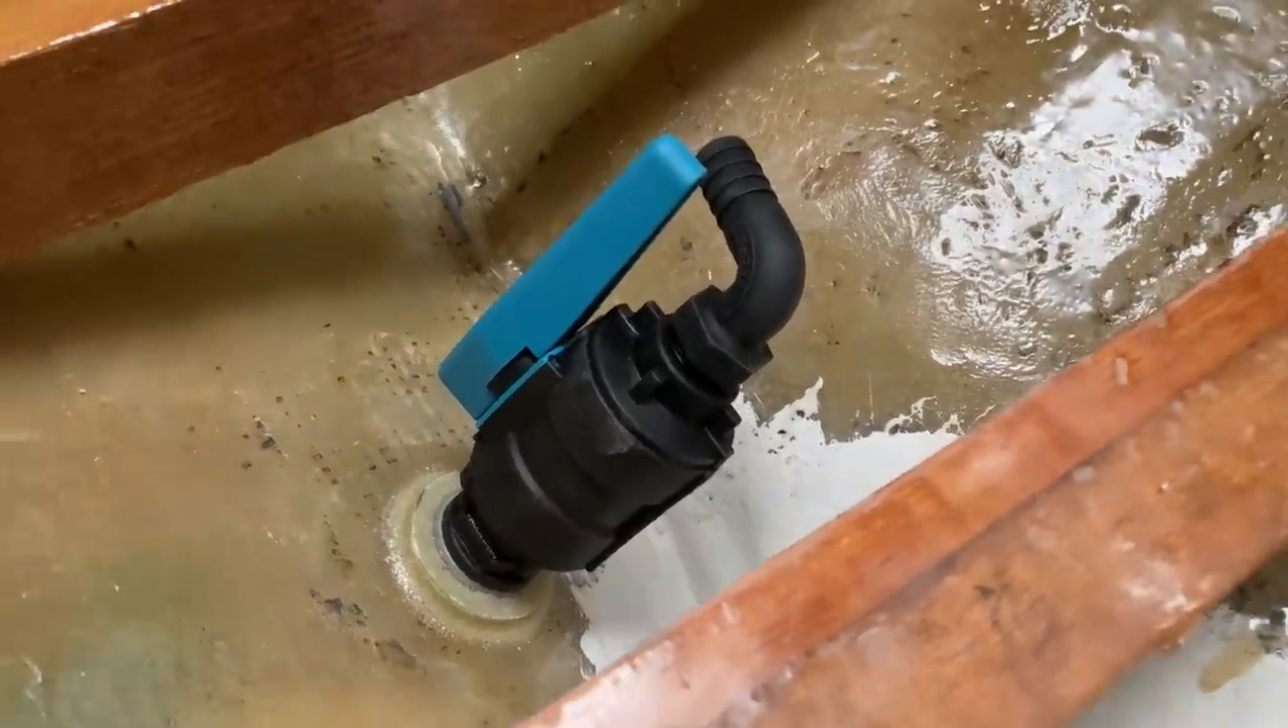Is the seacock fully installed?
Yes.